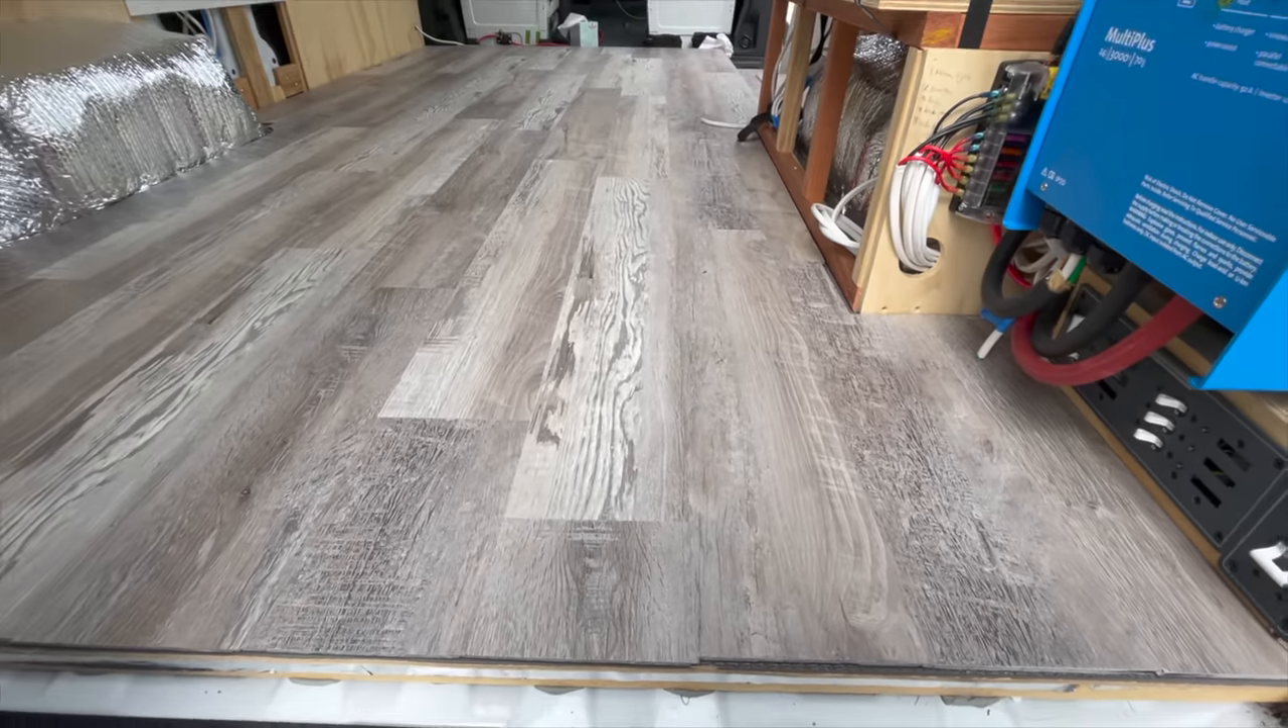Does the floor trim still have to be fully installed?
Yes.